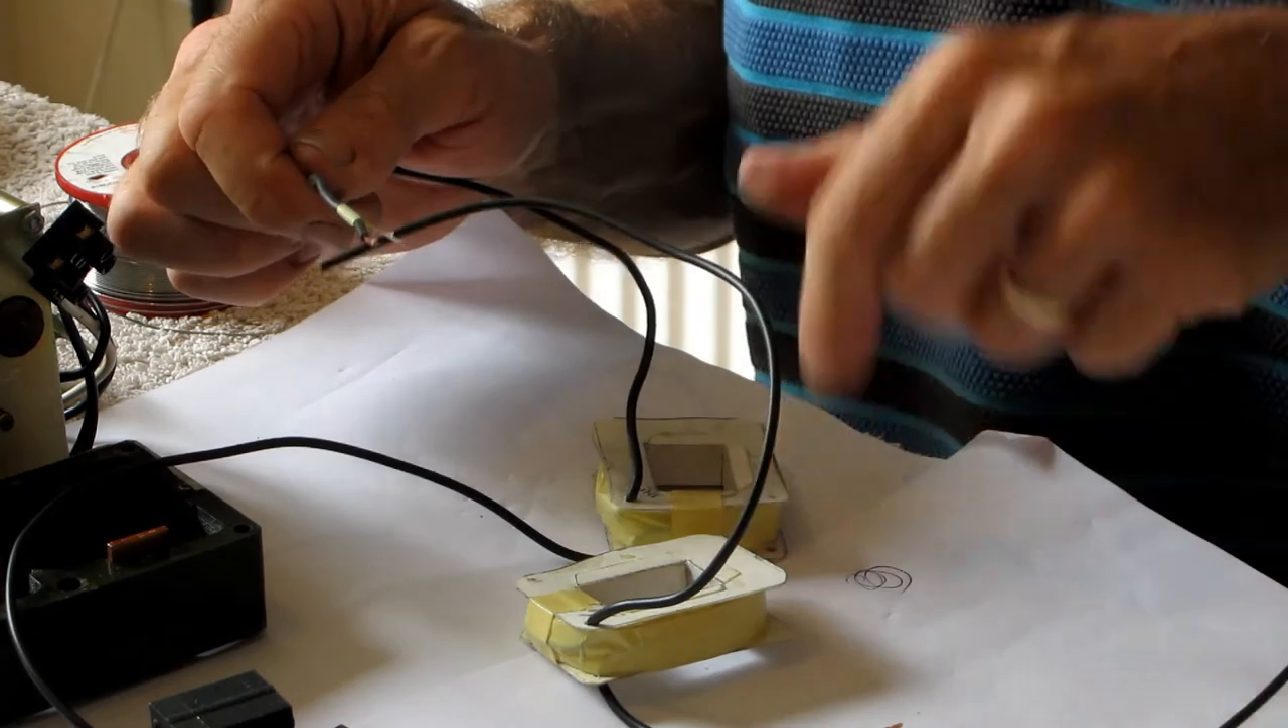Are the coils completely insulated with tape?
Yes.